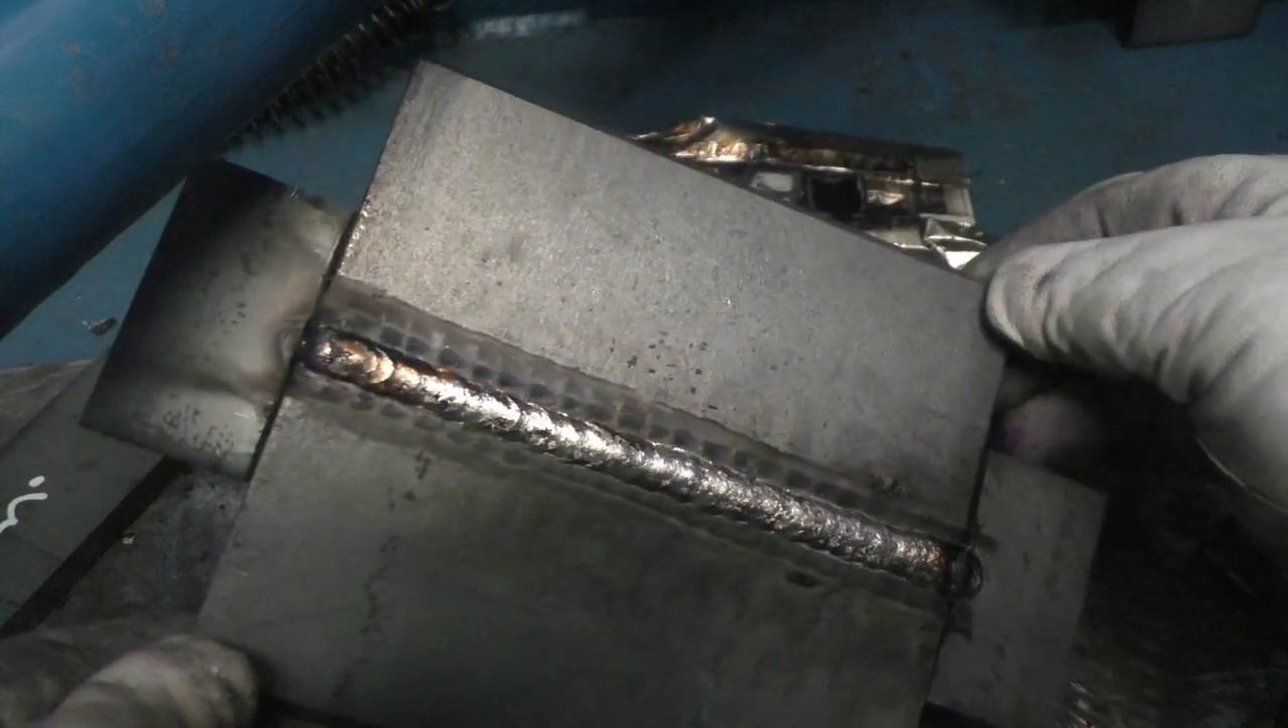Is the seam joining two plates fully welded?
Yes.